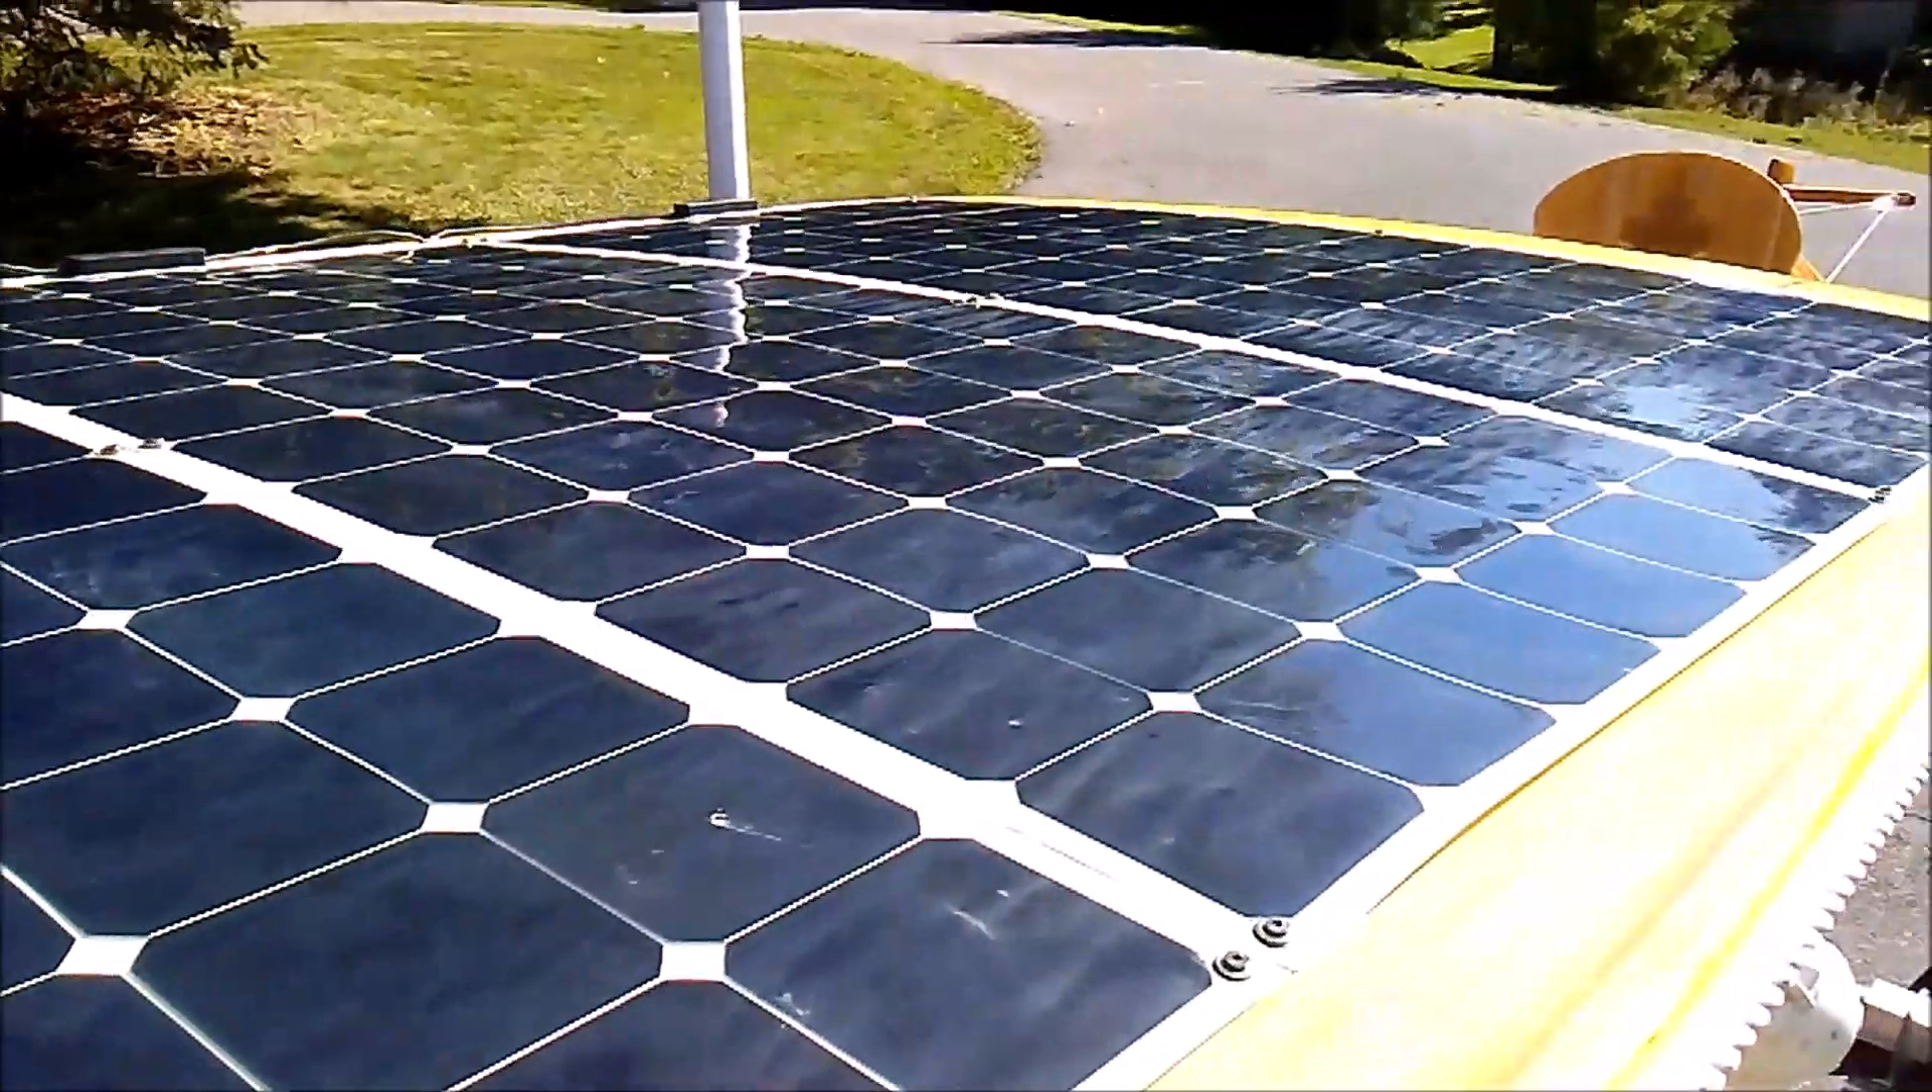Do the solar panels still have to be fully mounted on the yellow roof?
No.